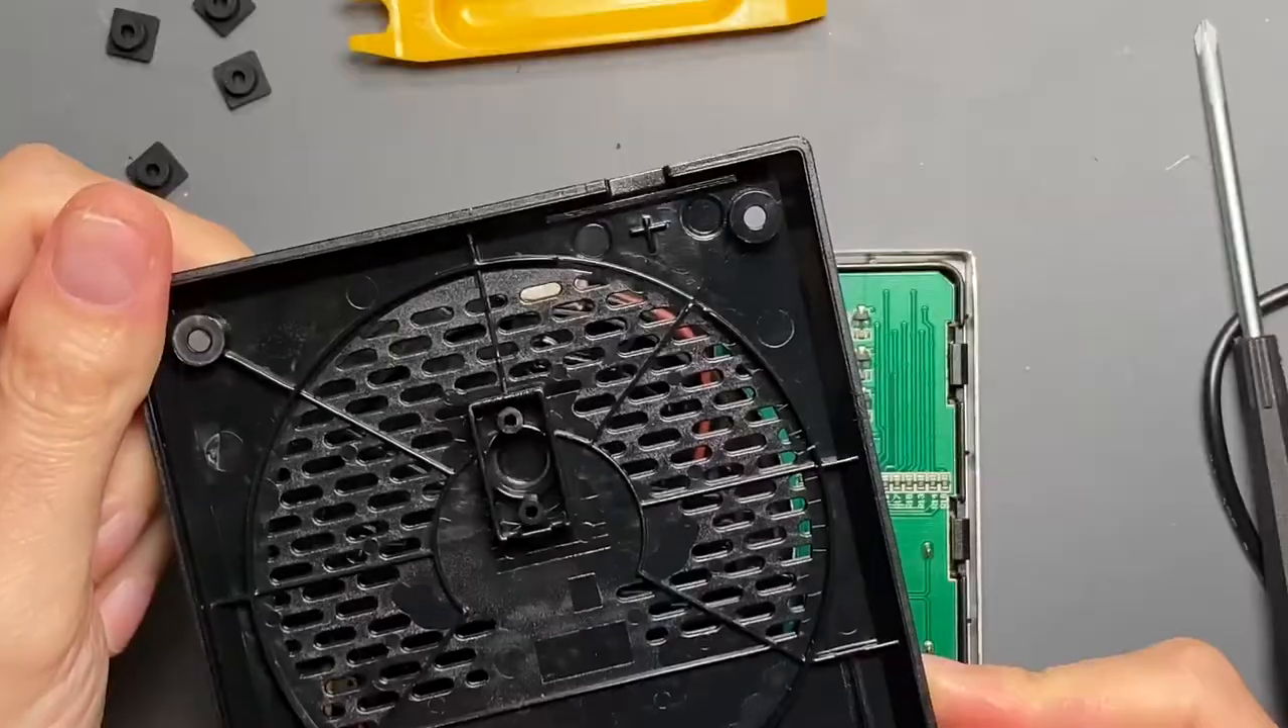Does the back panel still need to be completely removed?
No.